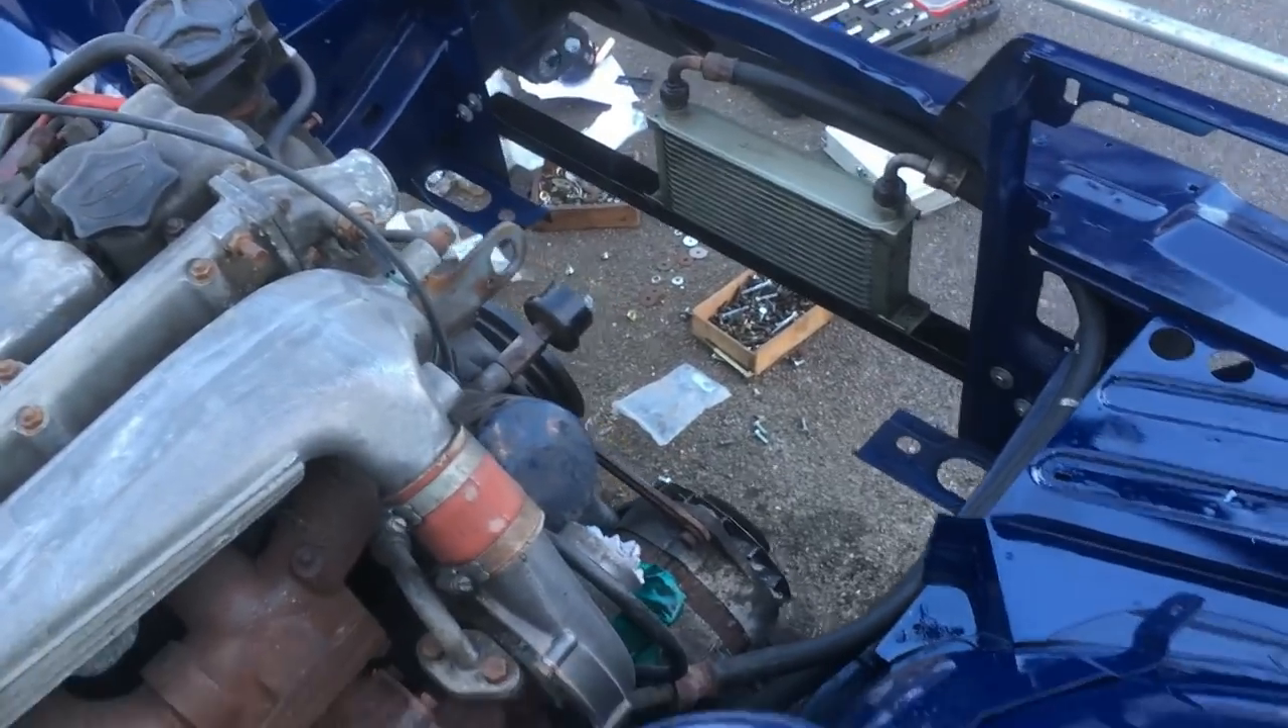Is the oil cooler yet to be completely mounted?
No.